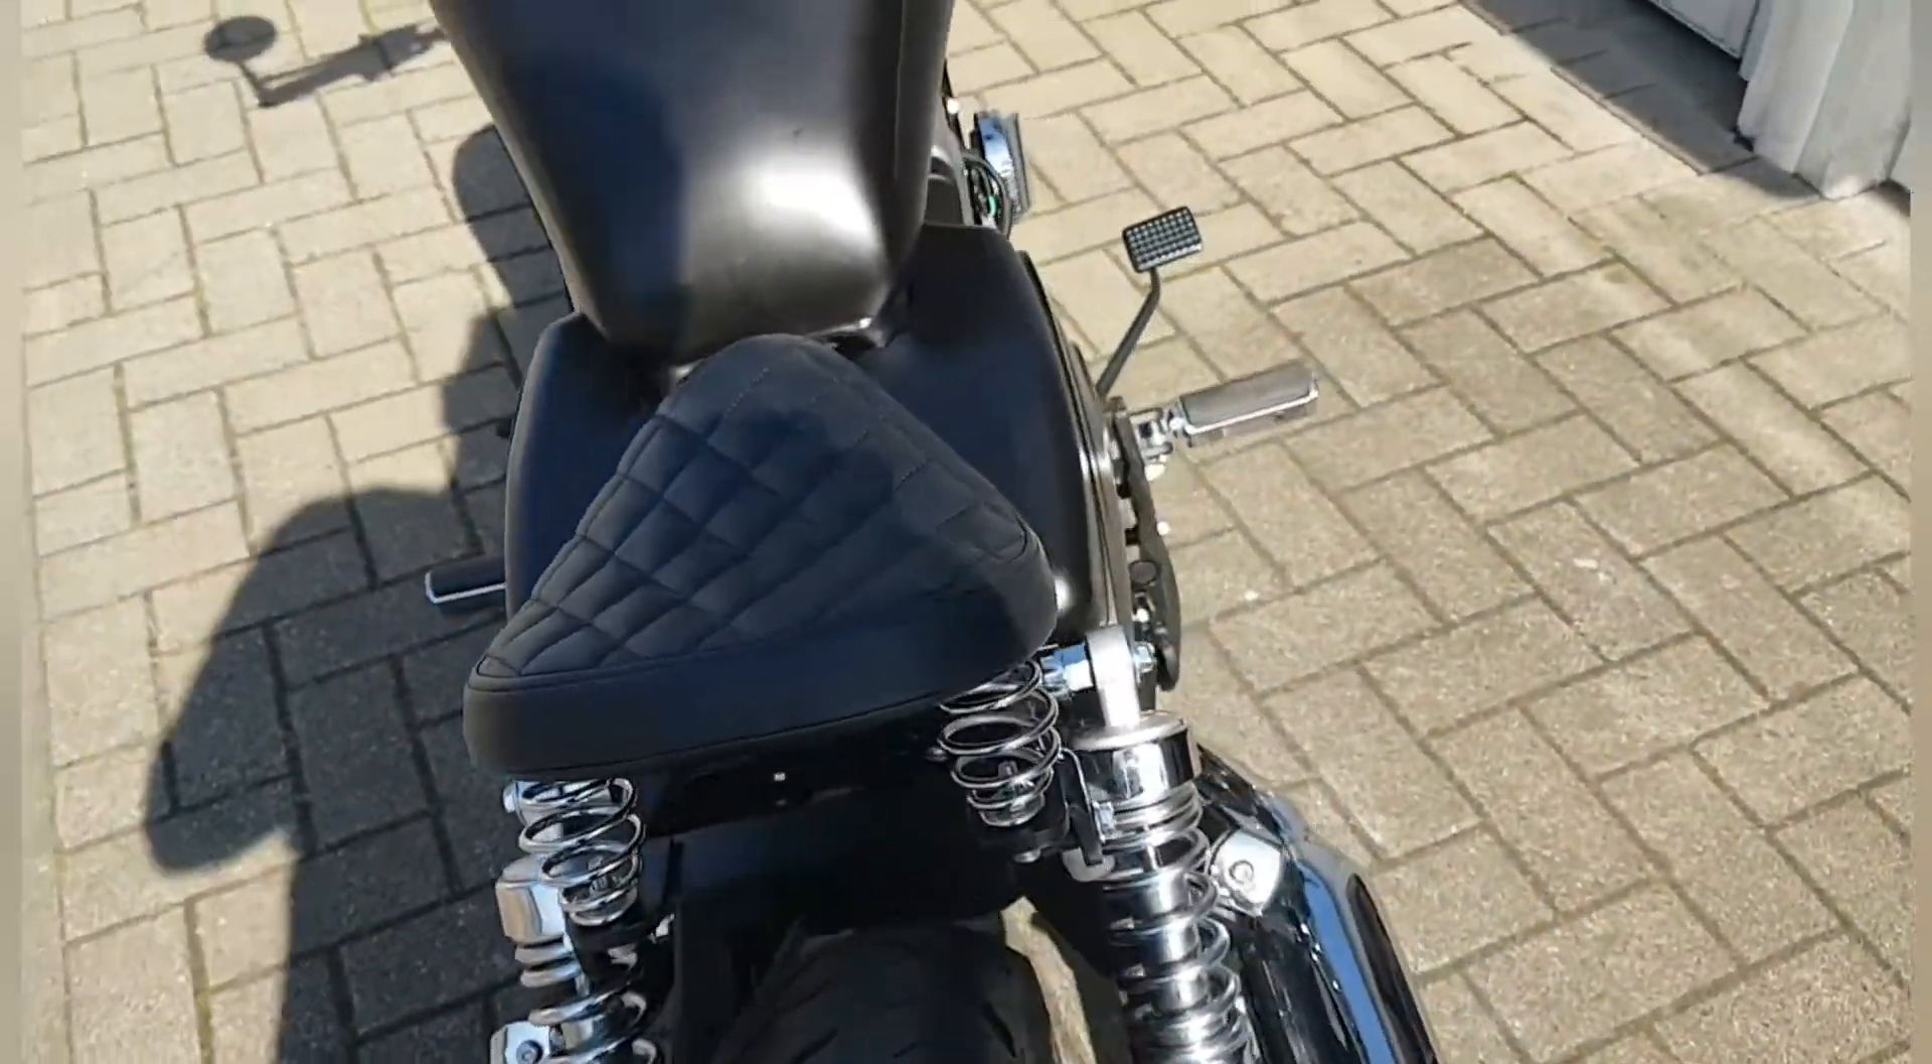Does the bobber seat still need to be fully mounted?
No.